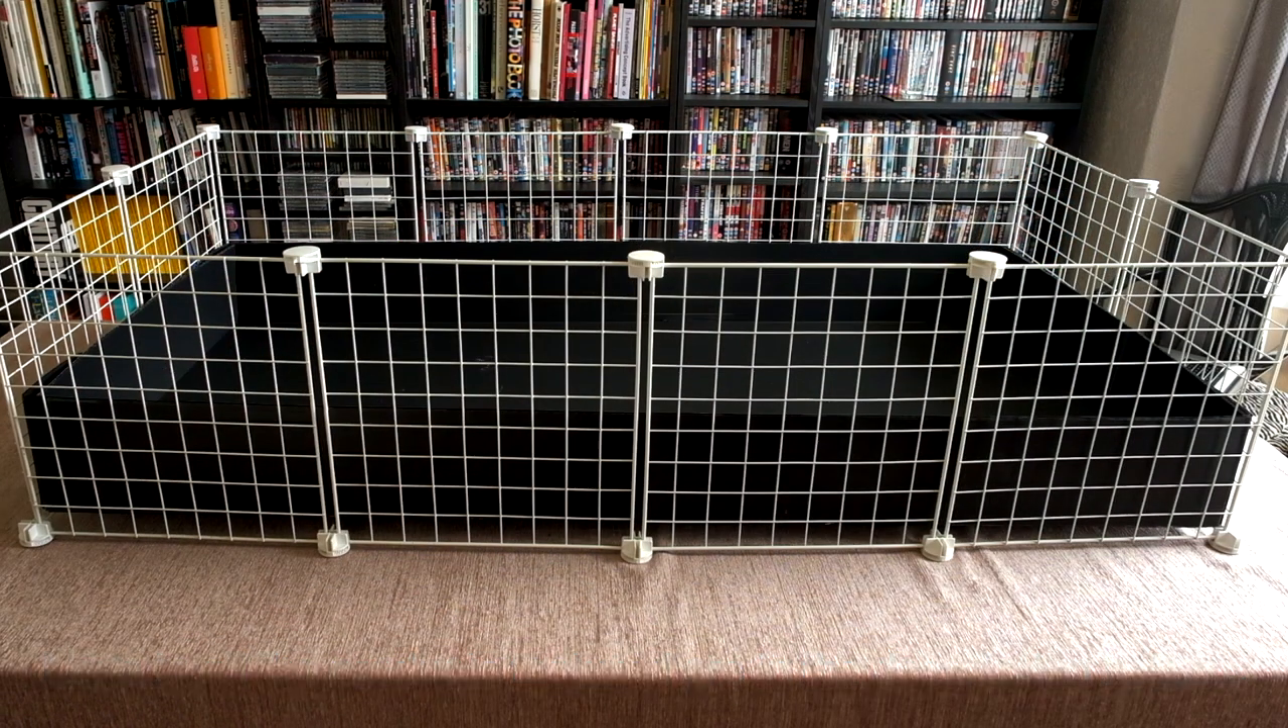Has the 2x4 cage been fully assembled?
Yes.